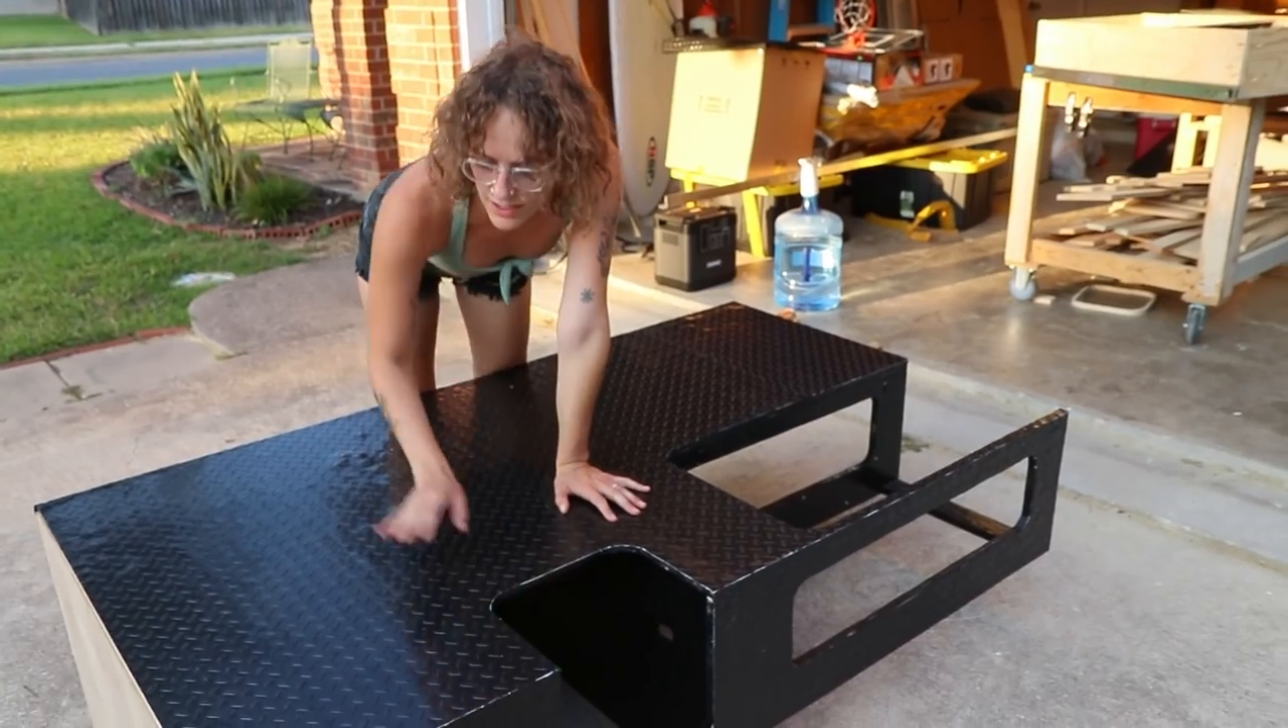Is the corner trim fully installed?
No.